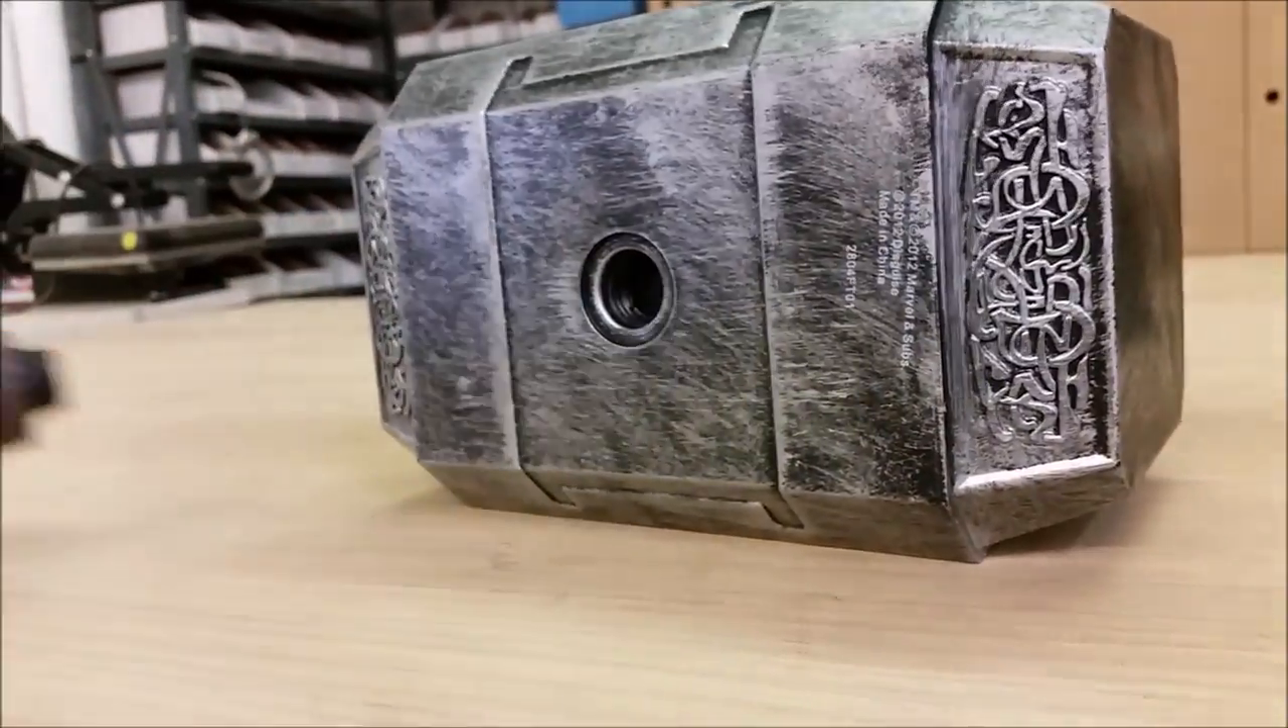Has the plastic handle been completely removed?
Yes.